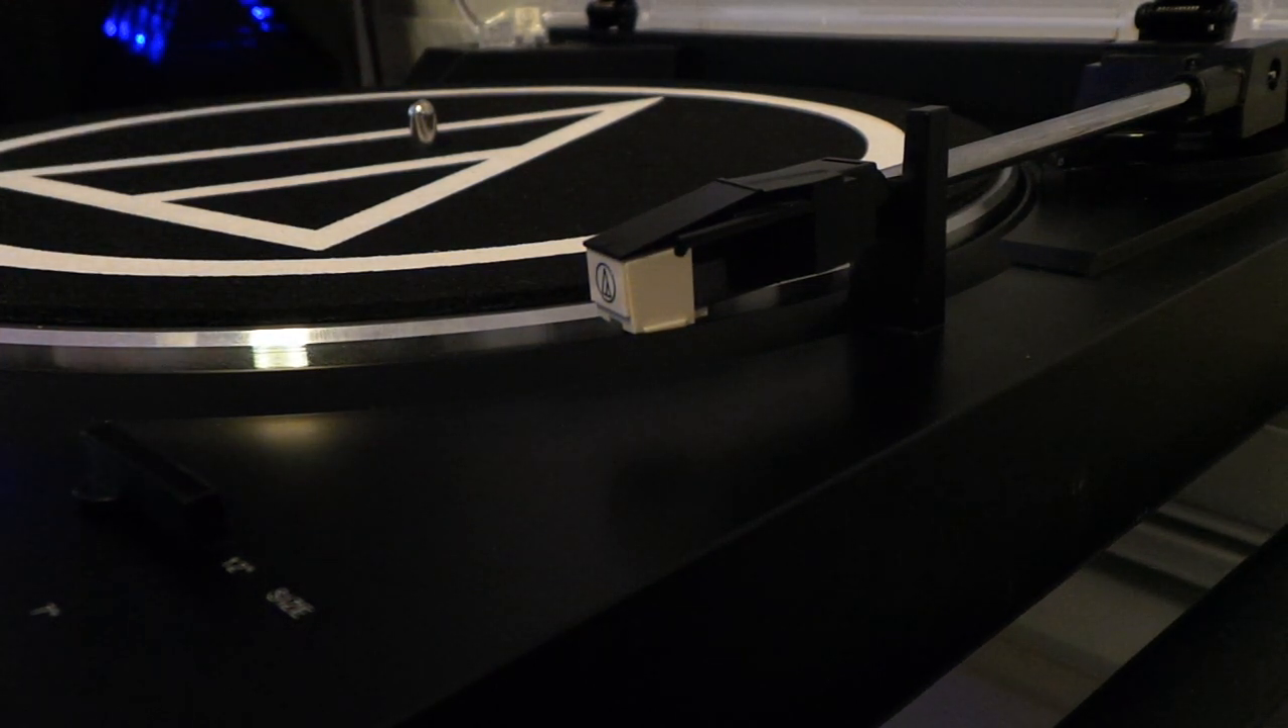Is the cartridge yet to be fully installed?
No.